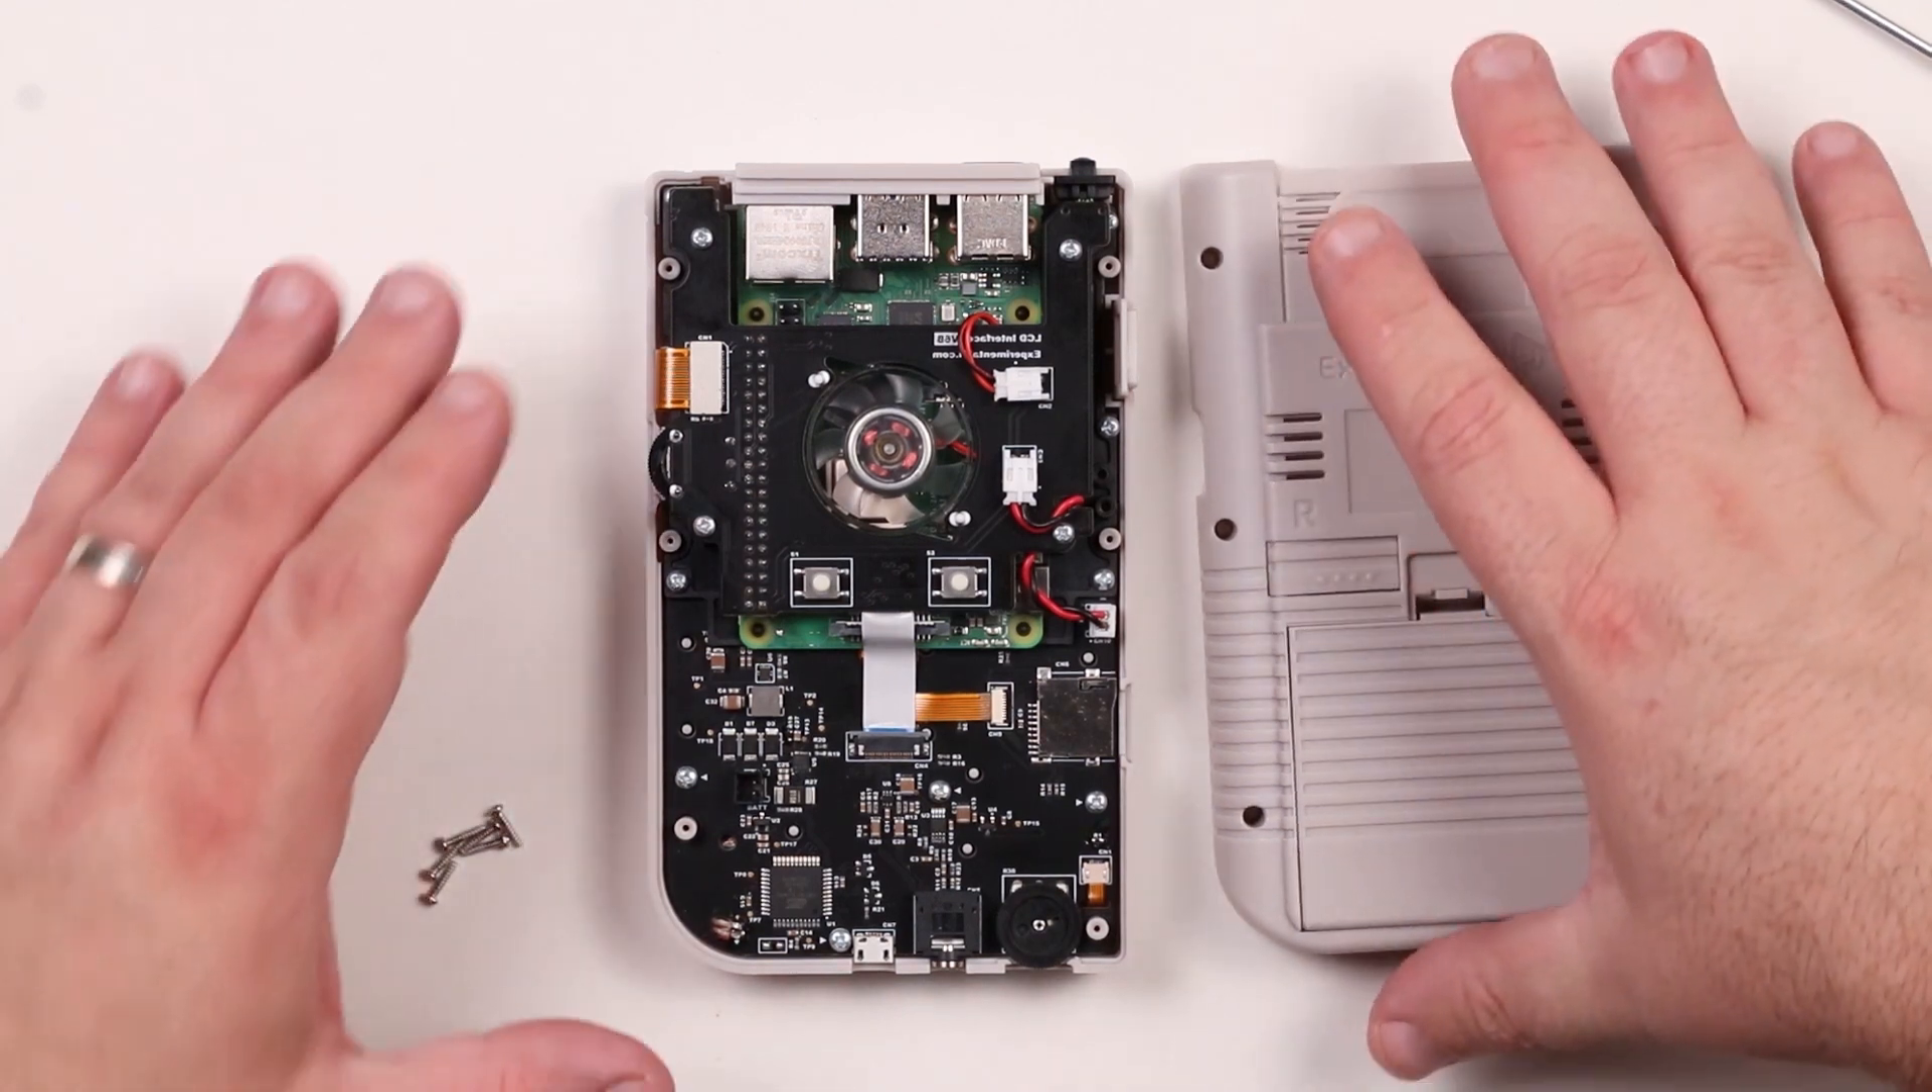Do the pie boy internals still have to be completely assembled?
No.